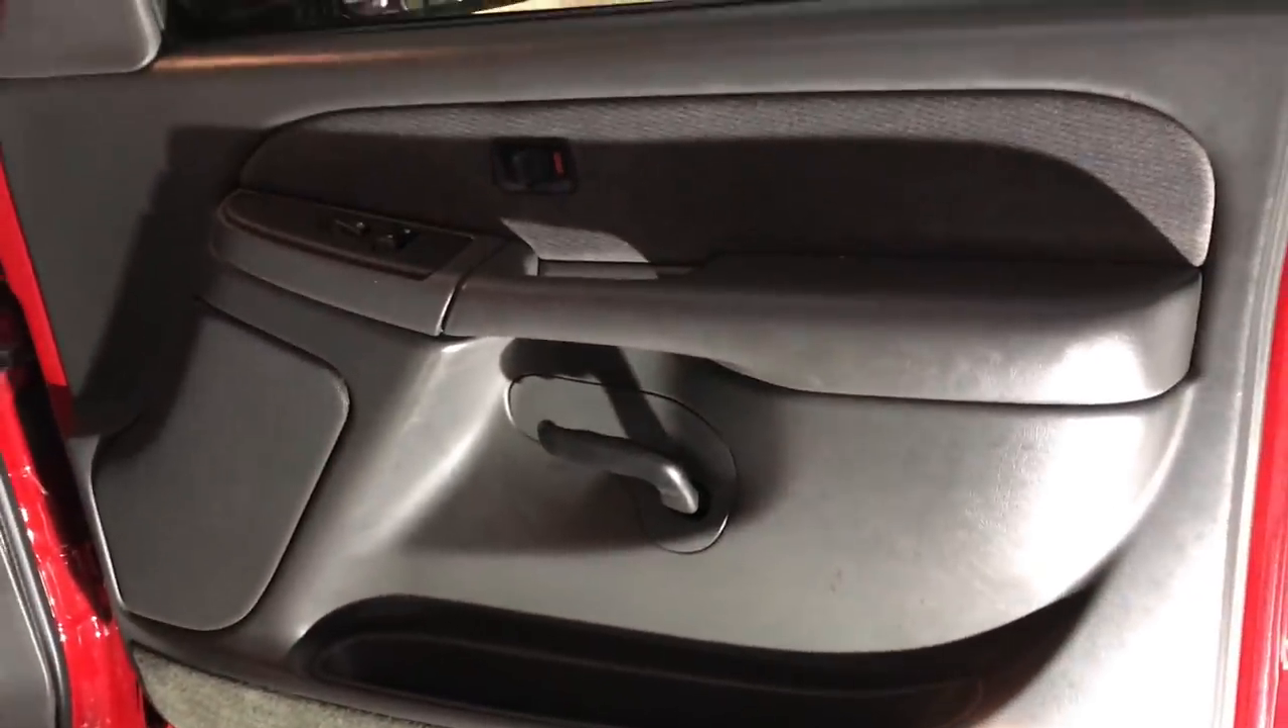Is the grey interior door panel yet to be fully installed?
No.